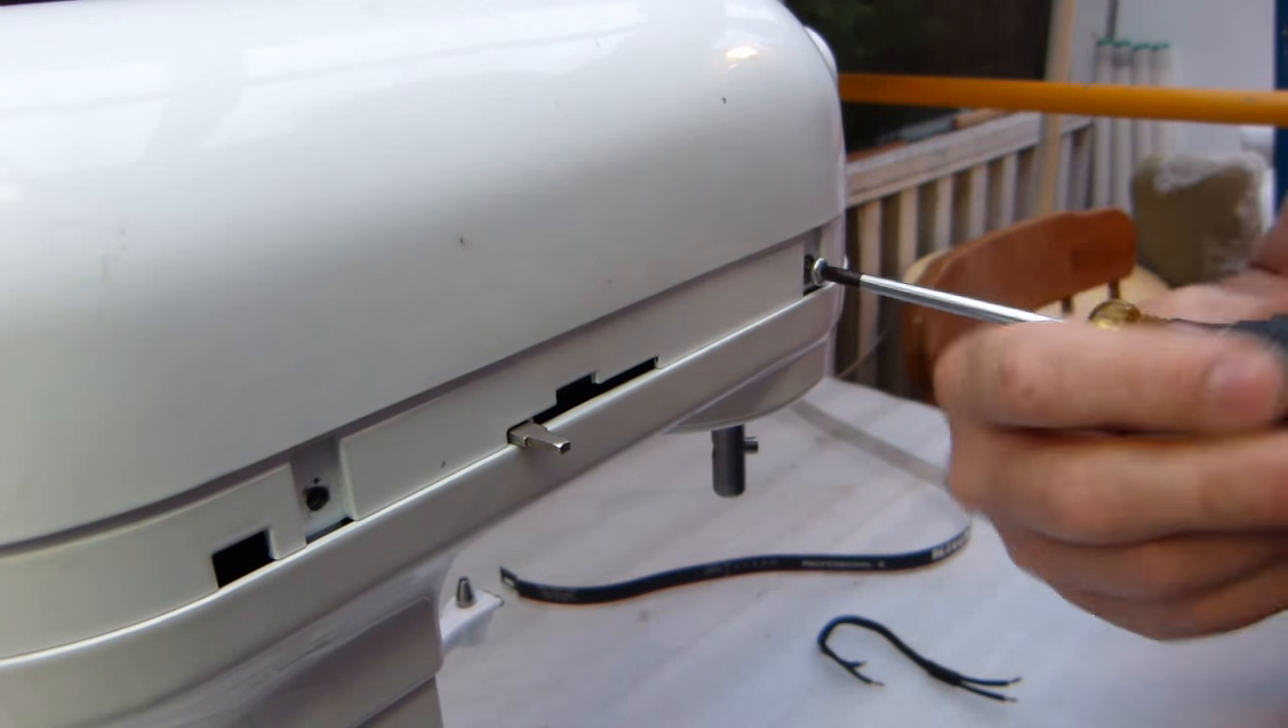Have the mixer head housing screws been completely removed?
No.